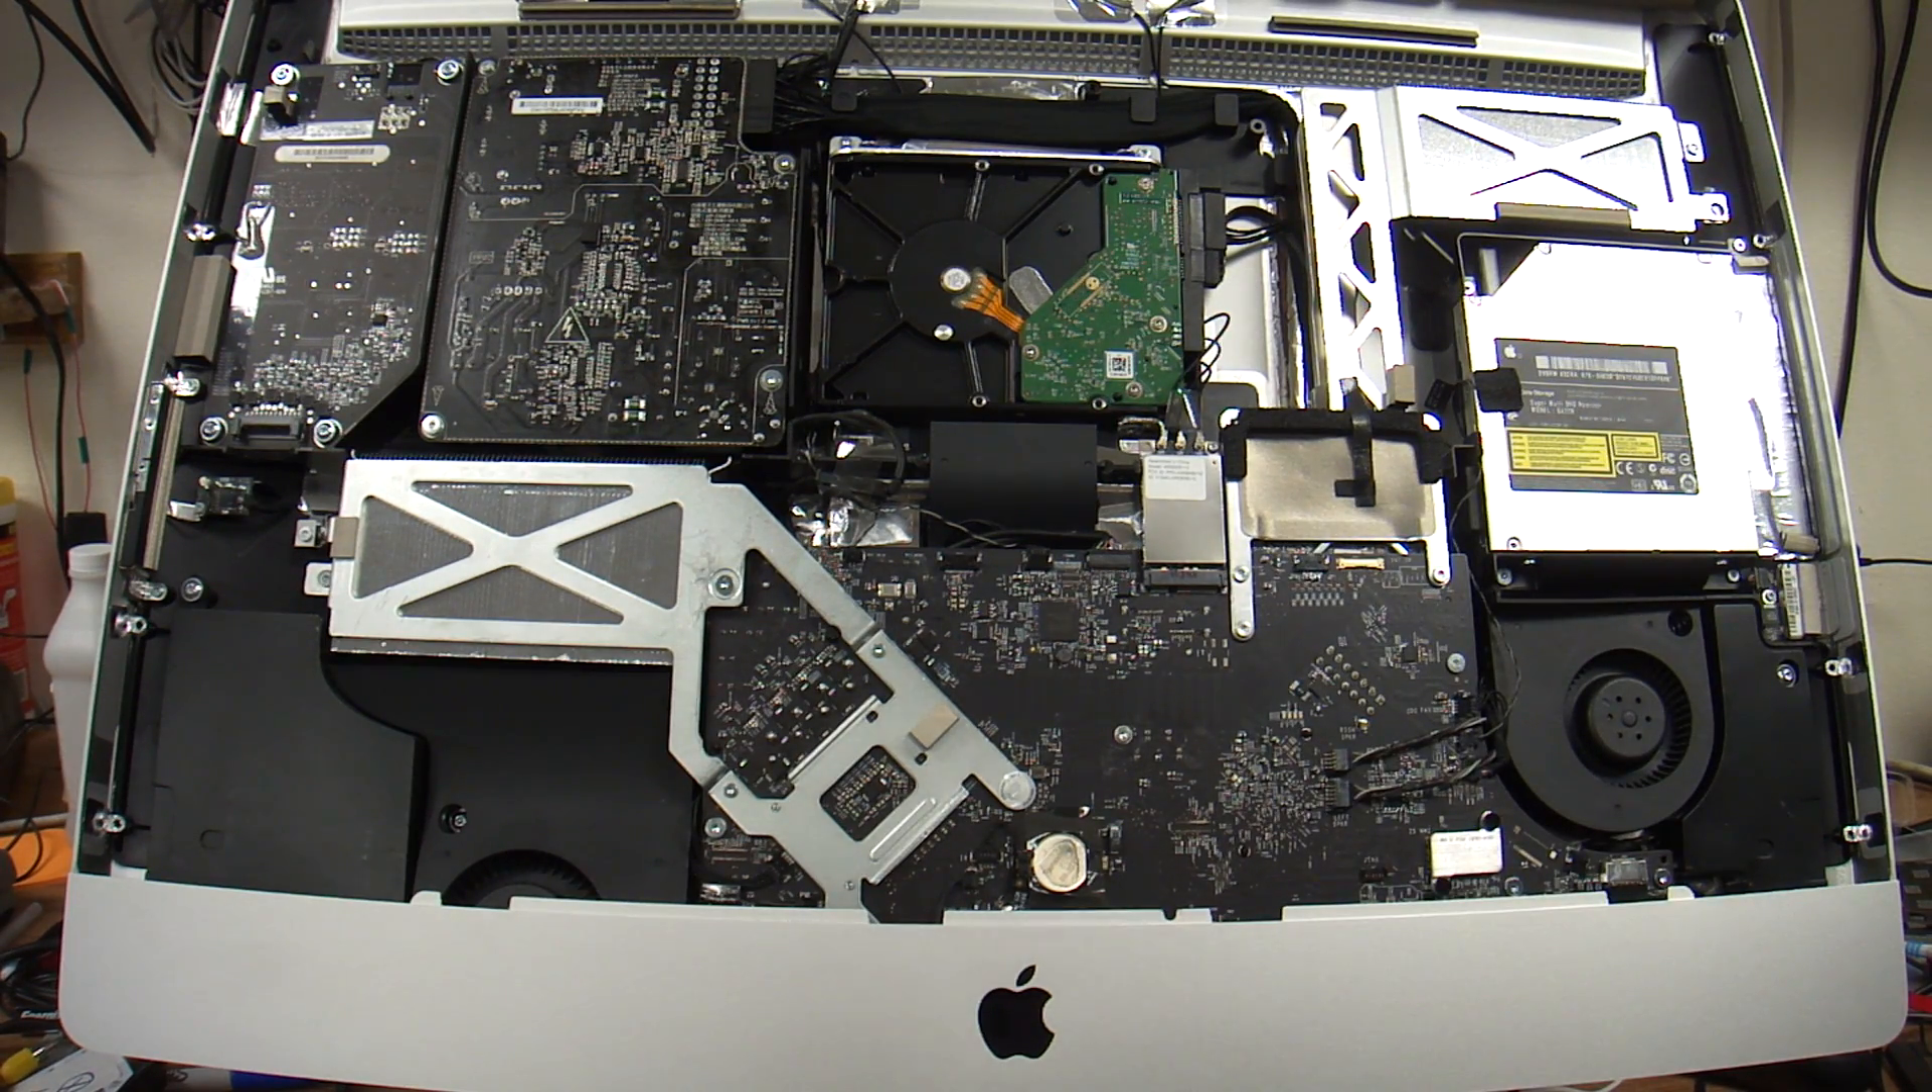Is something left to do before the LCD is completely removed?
No.